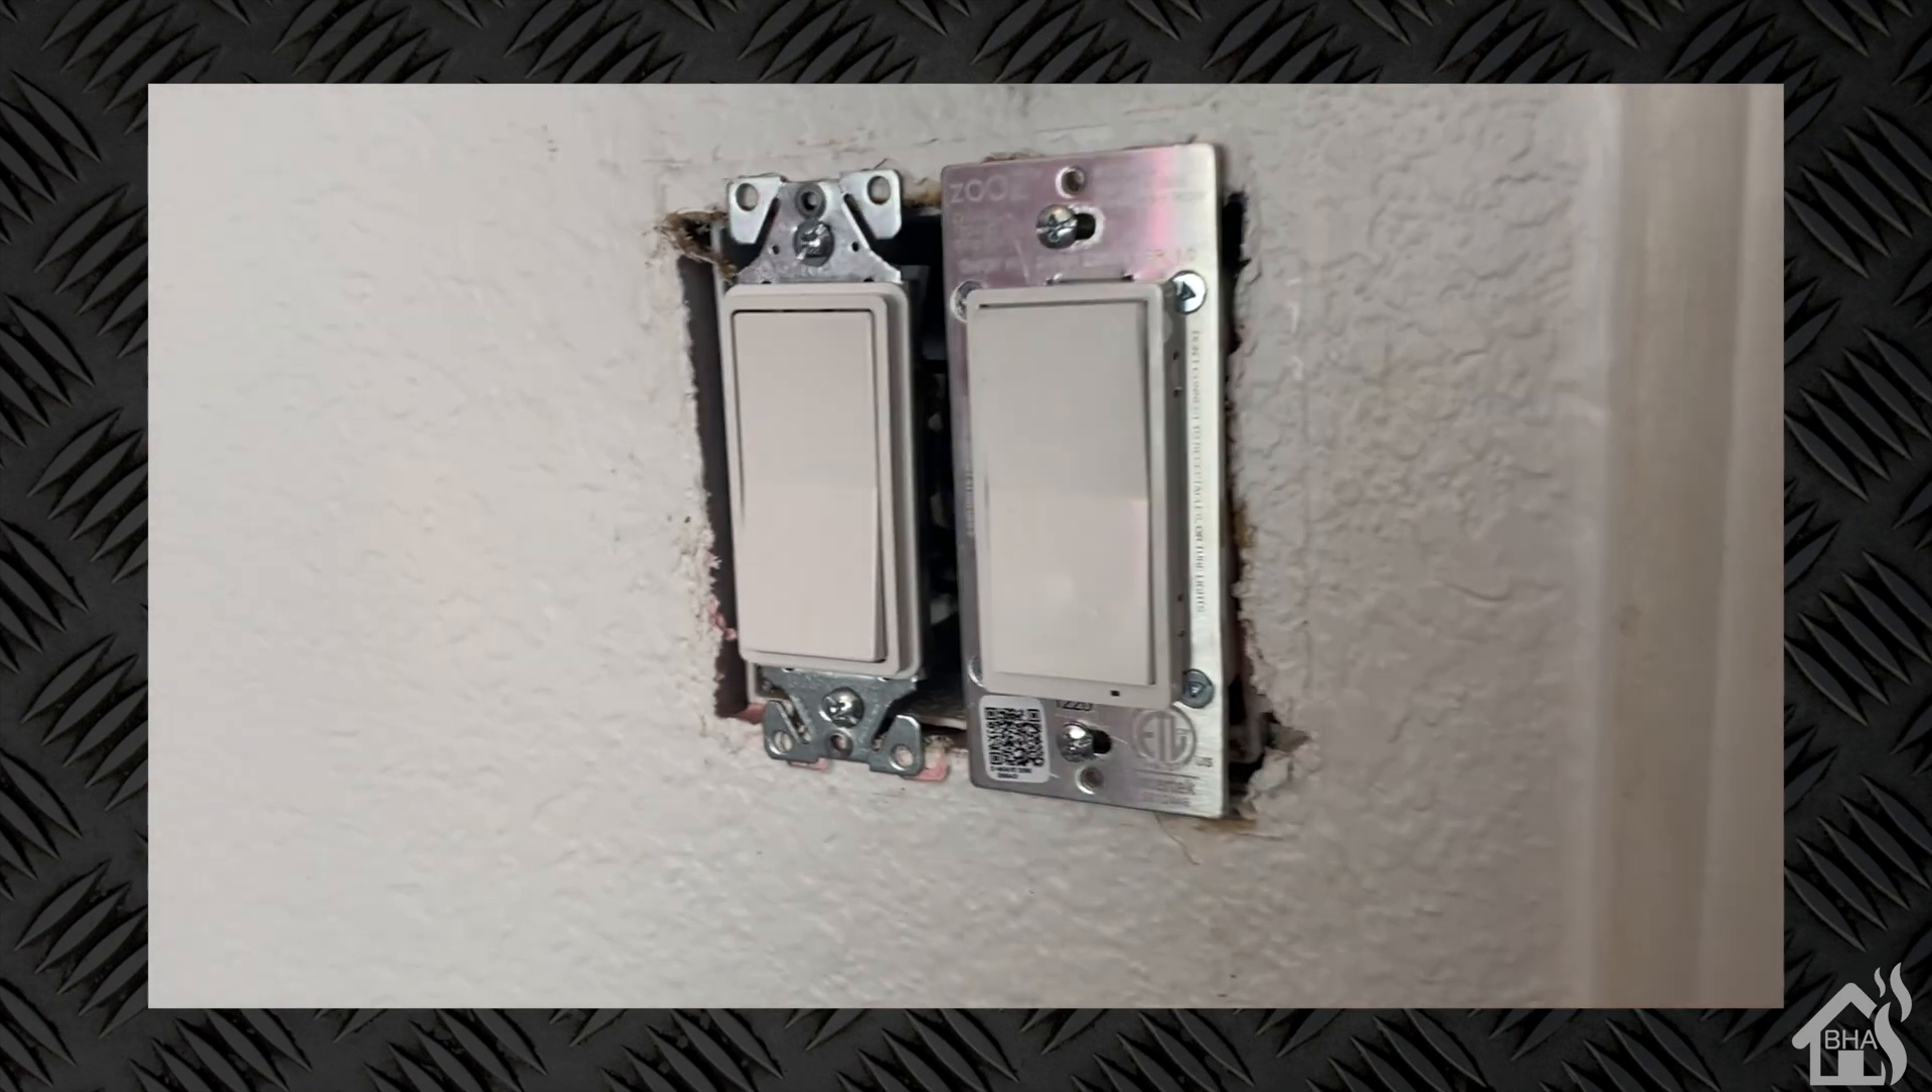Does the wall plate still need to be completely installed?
Yes.